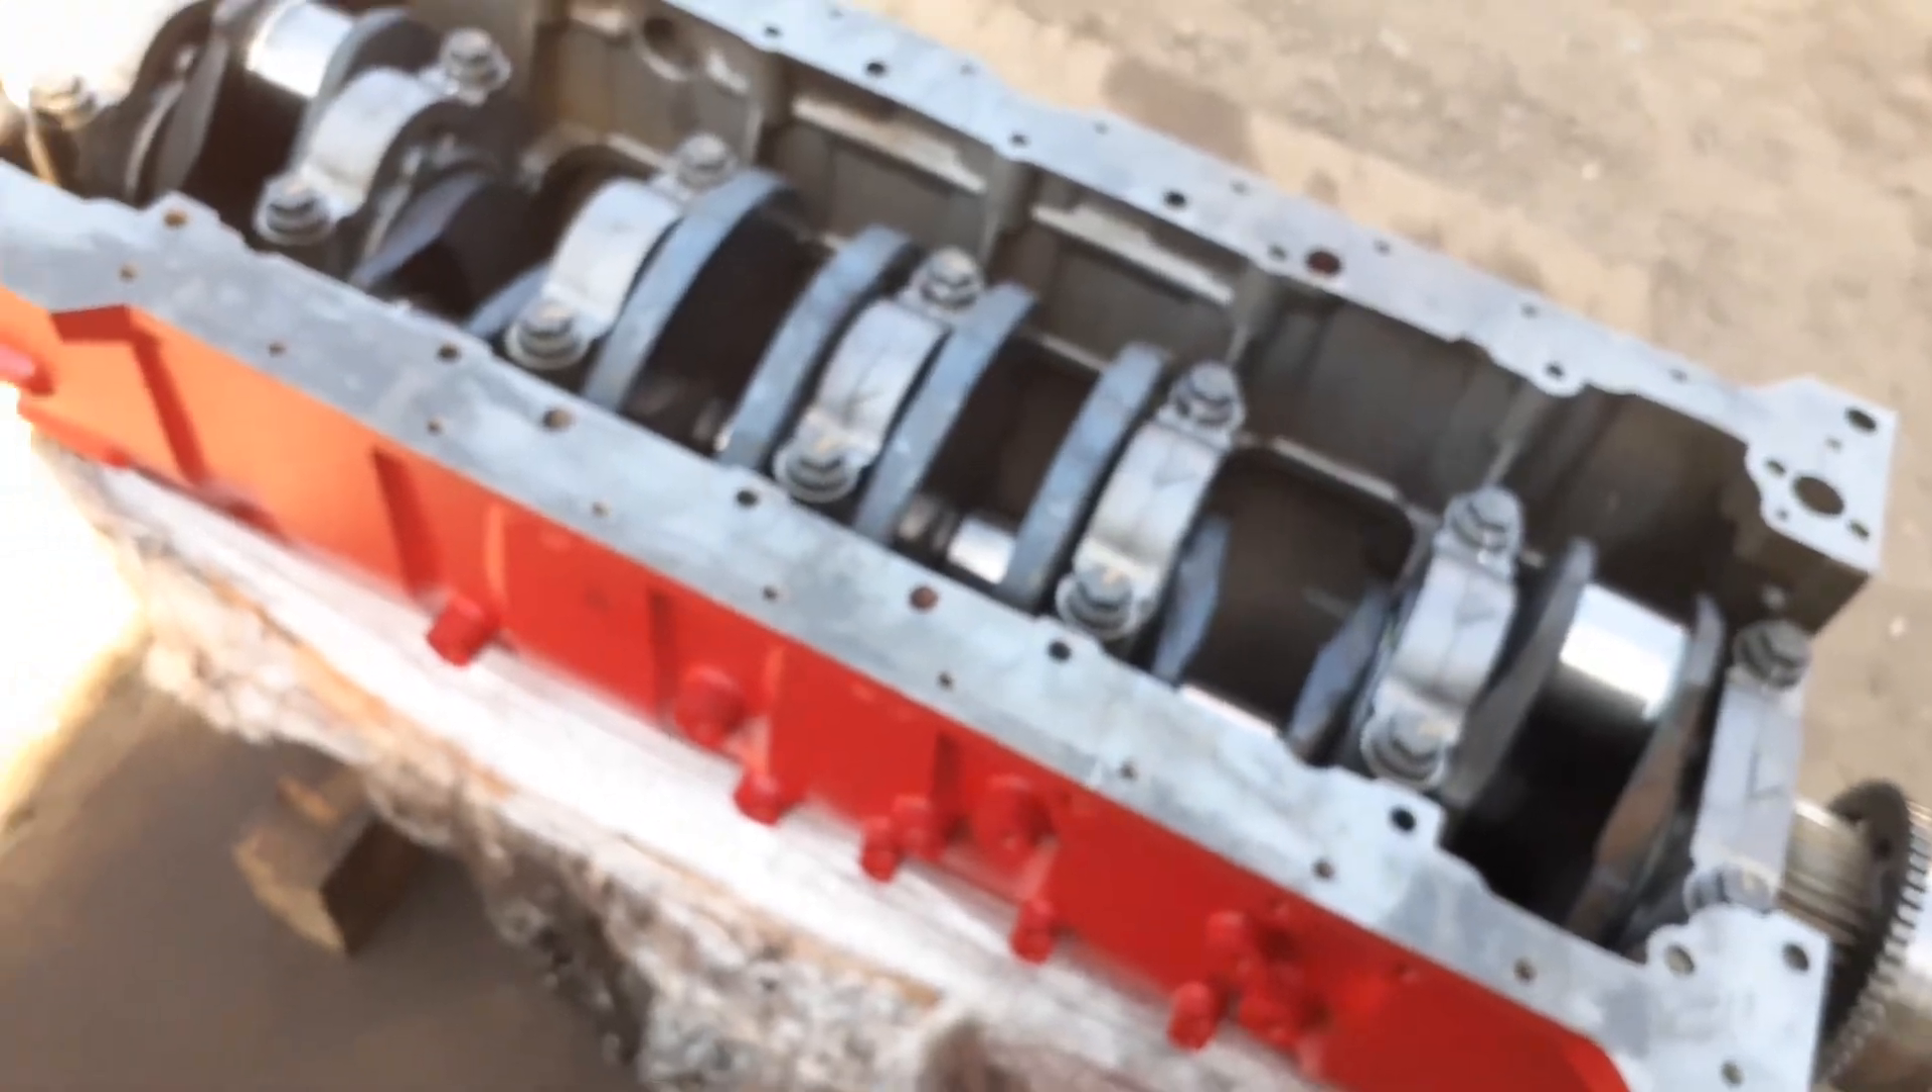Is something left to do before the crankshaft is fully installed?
No.